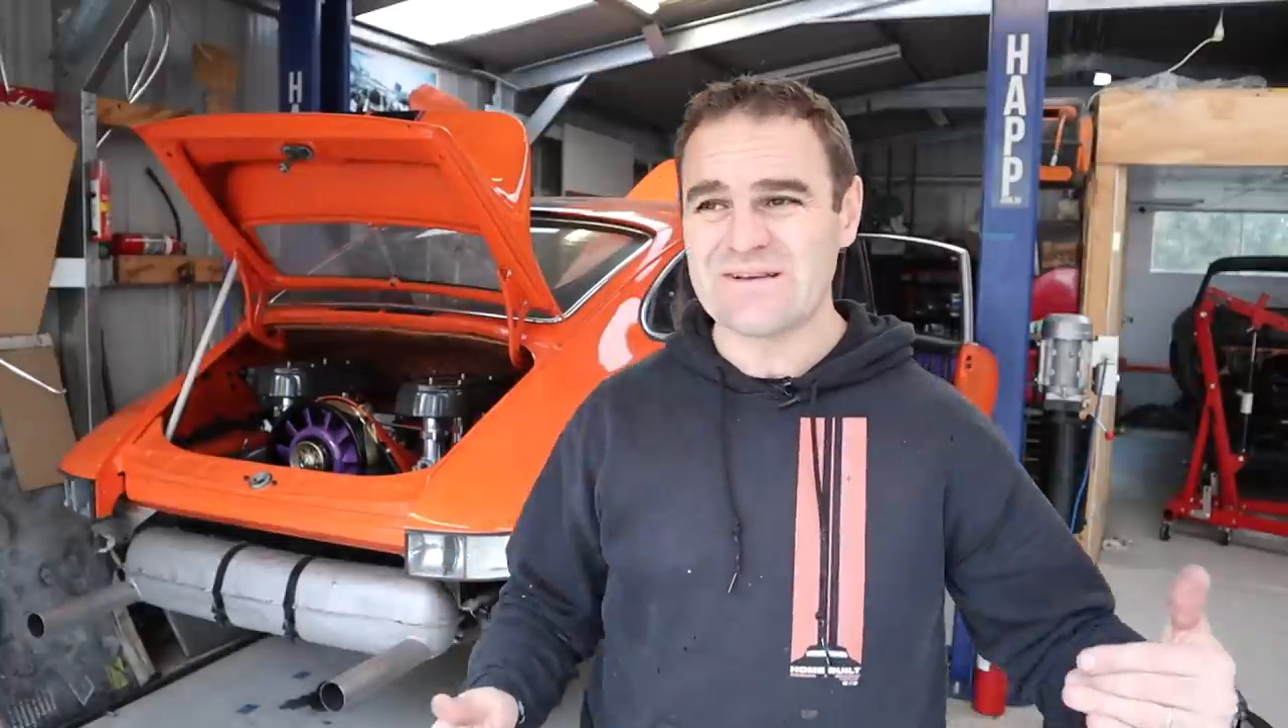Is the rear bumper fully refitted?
No.